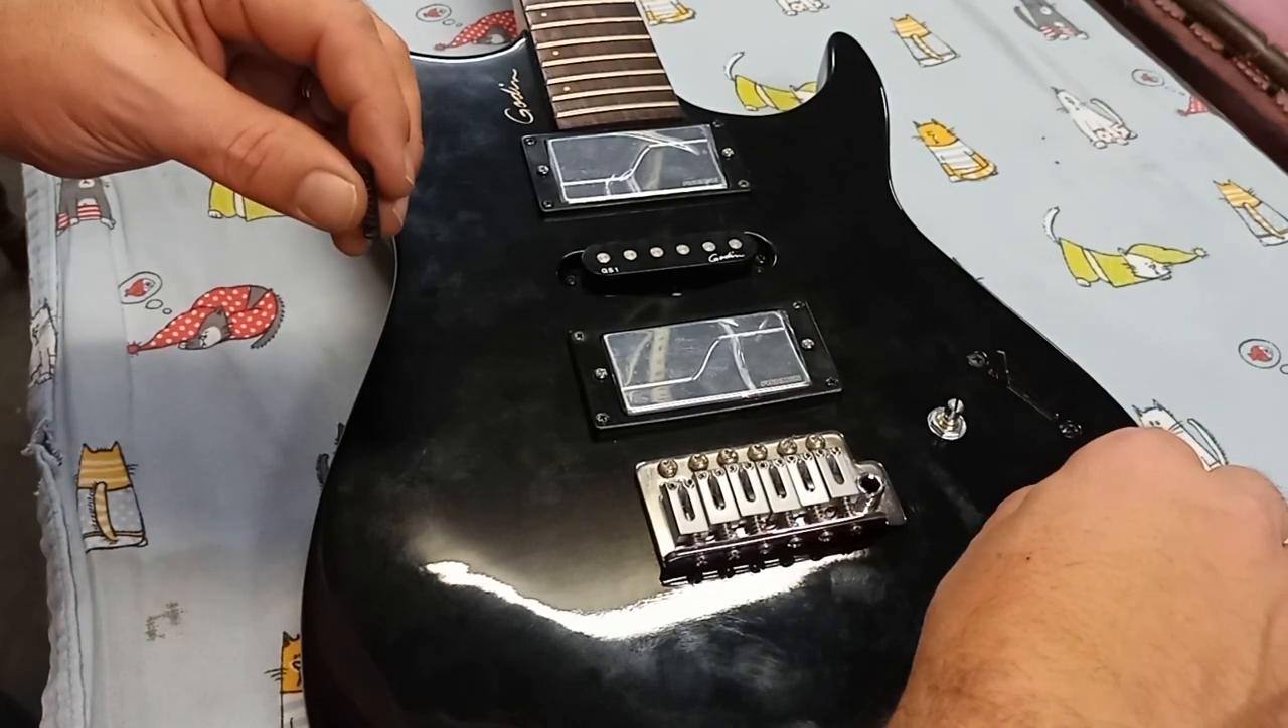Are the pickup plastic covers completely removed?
No.